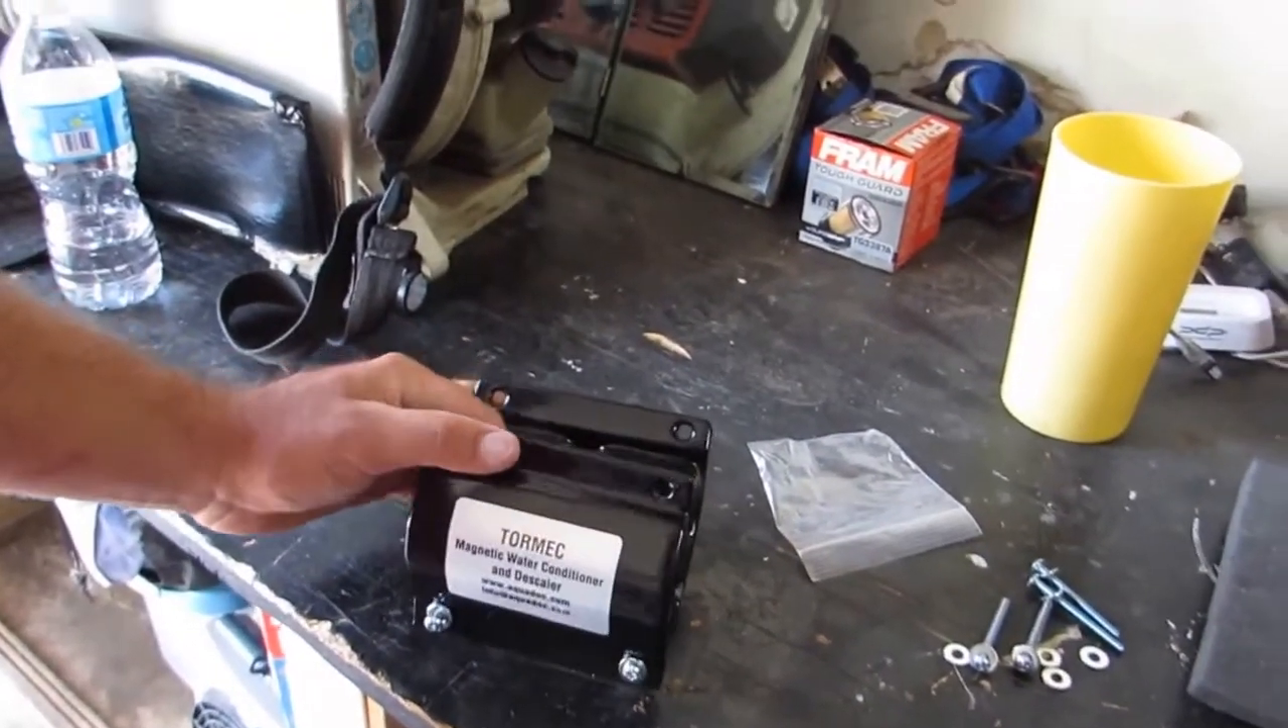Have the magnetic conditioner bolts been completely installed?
No.